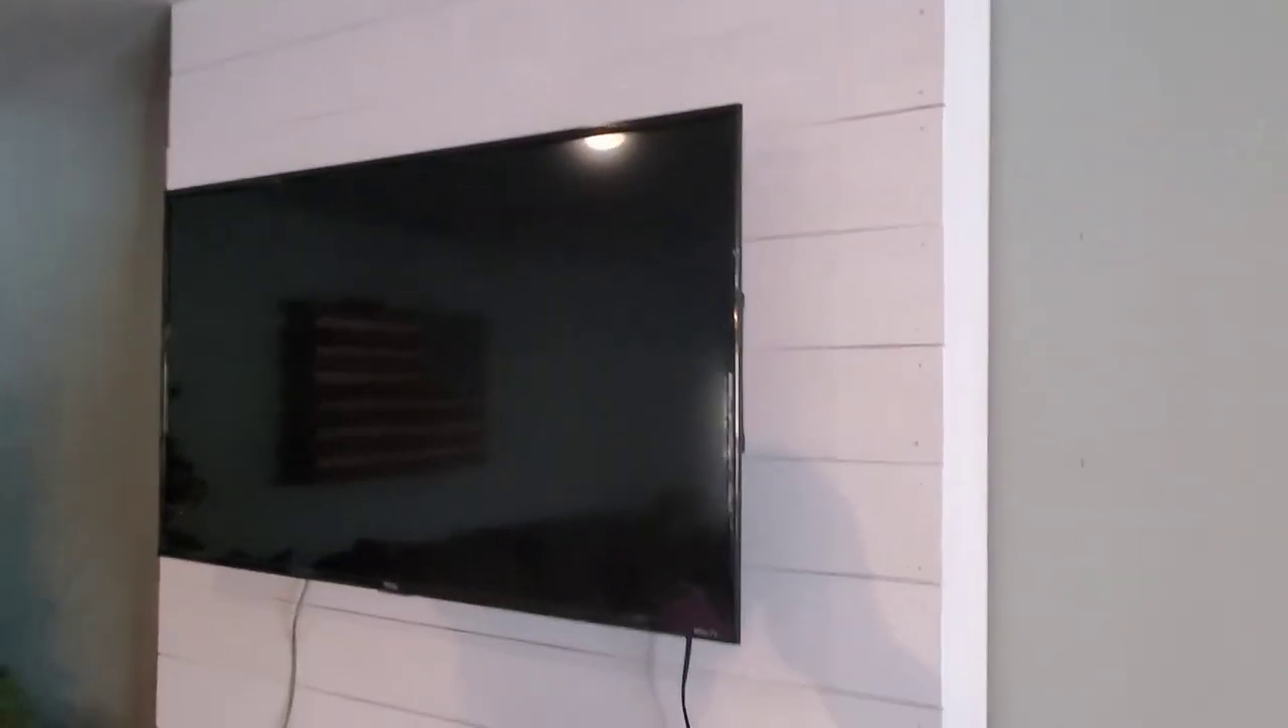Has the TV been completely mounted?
Yes.